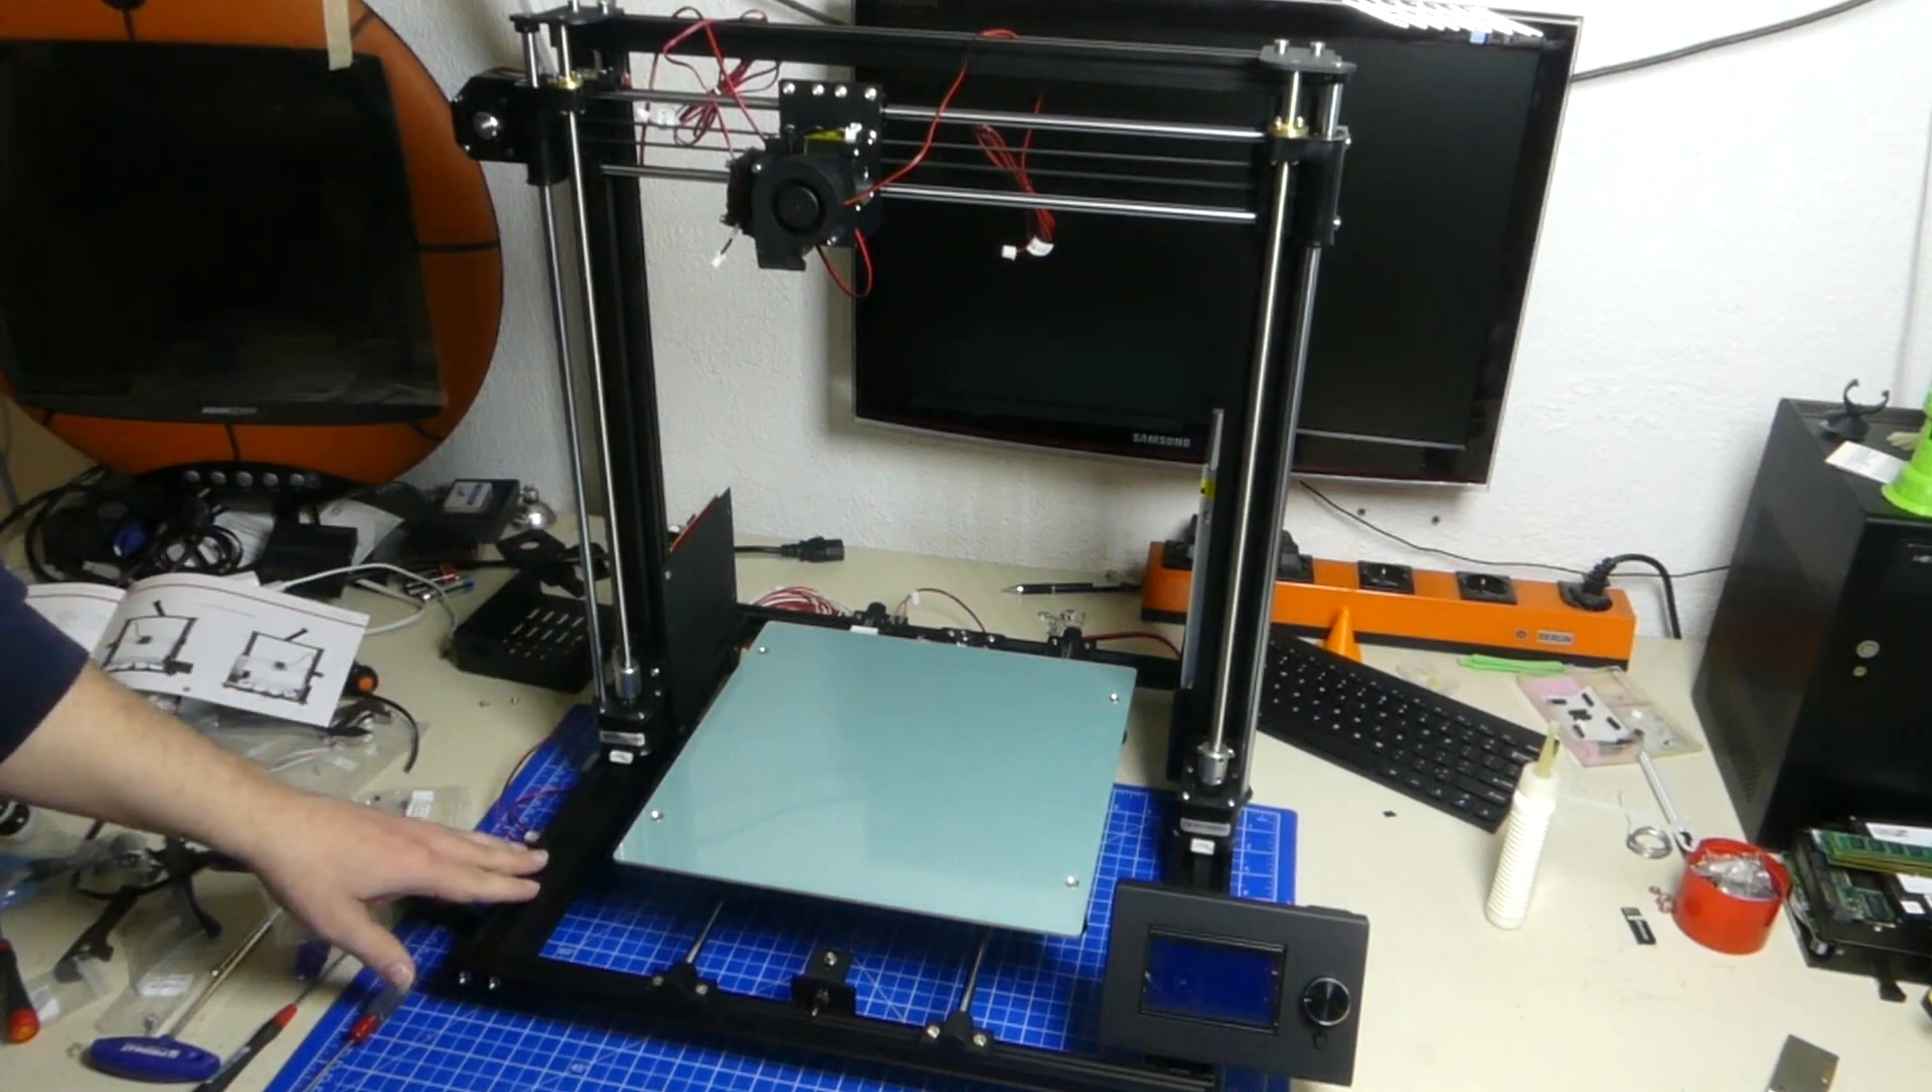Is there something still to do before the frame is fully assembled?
No.